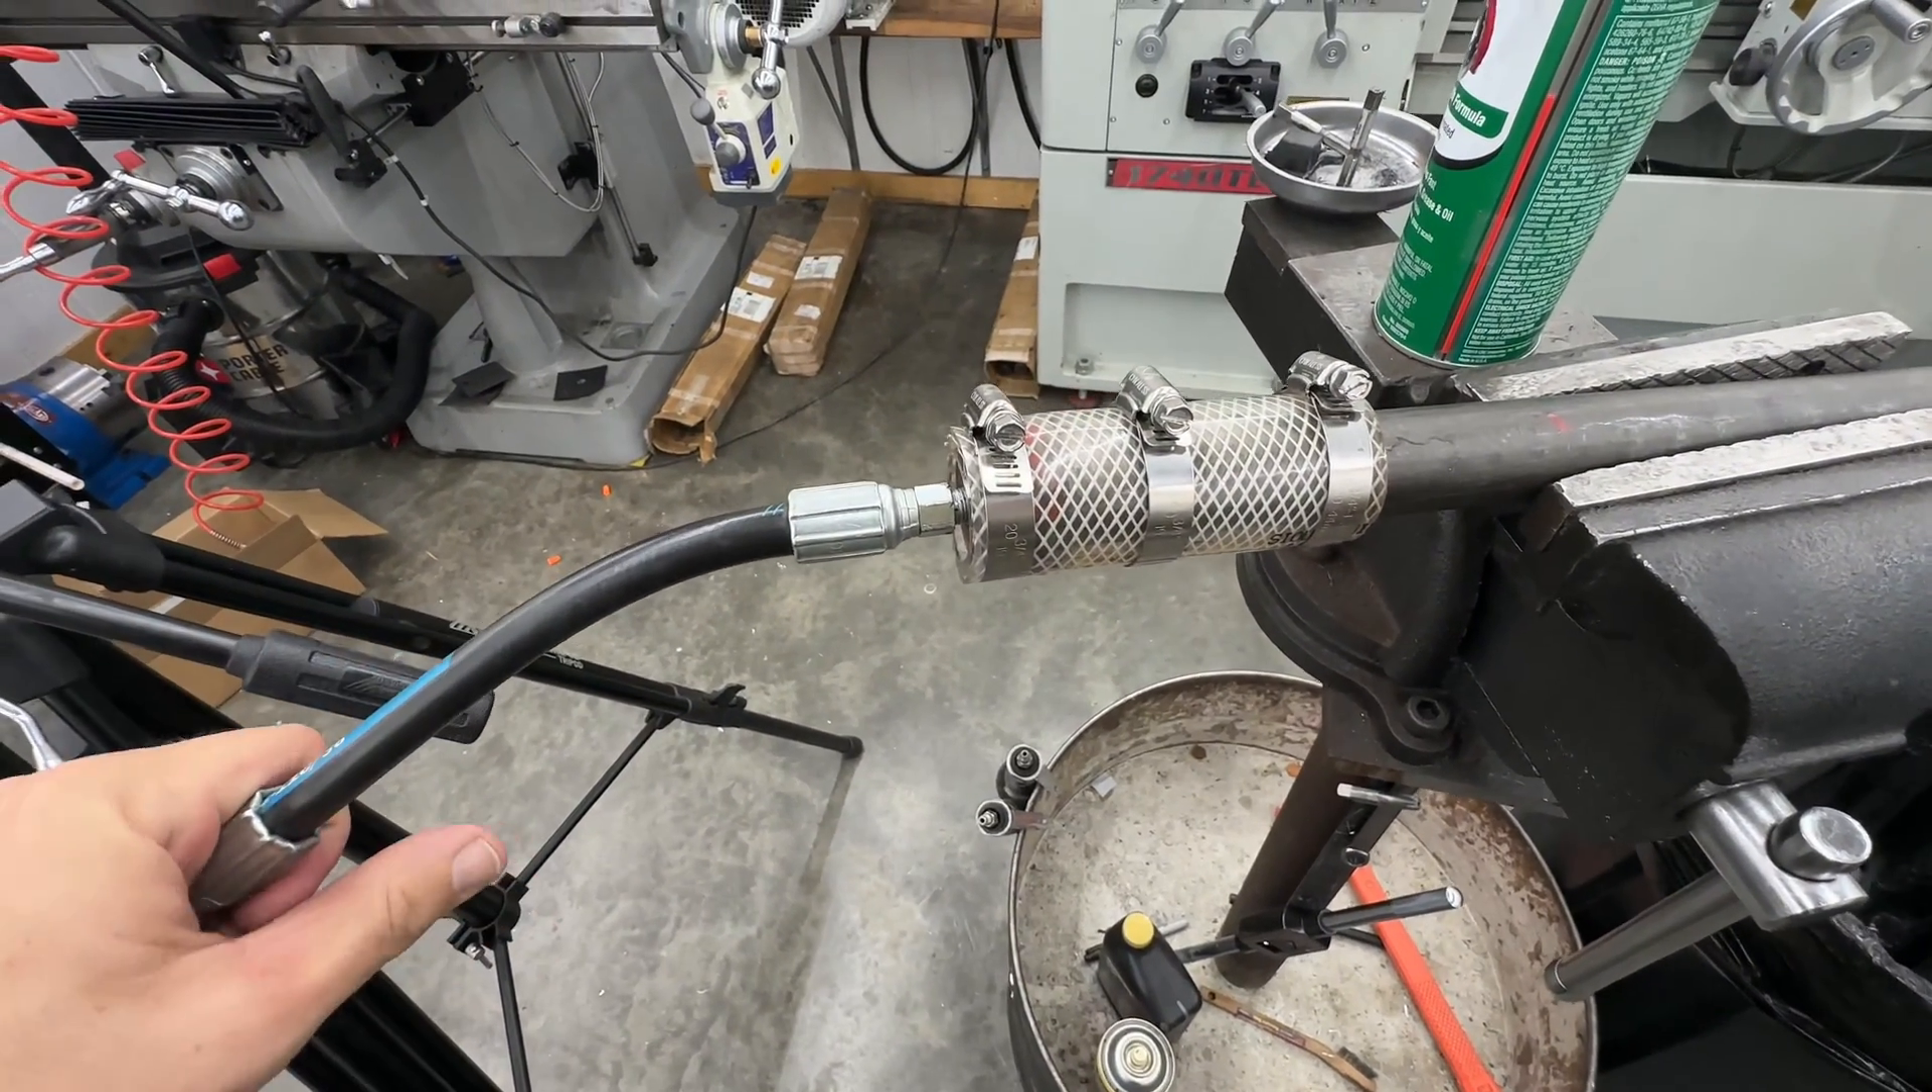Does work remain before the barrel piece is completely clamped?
No.